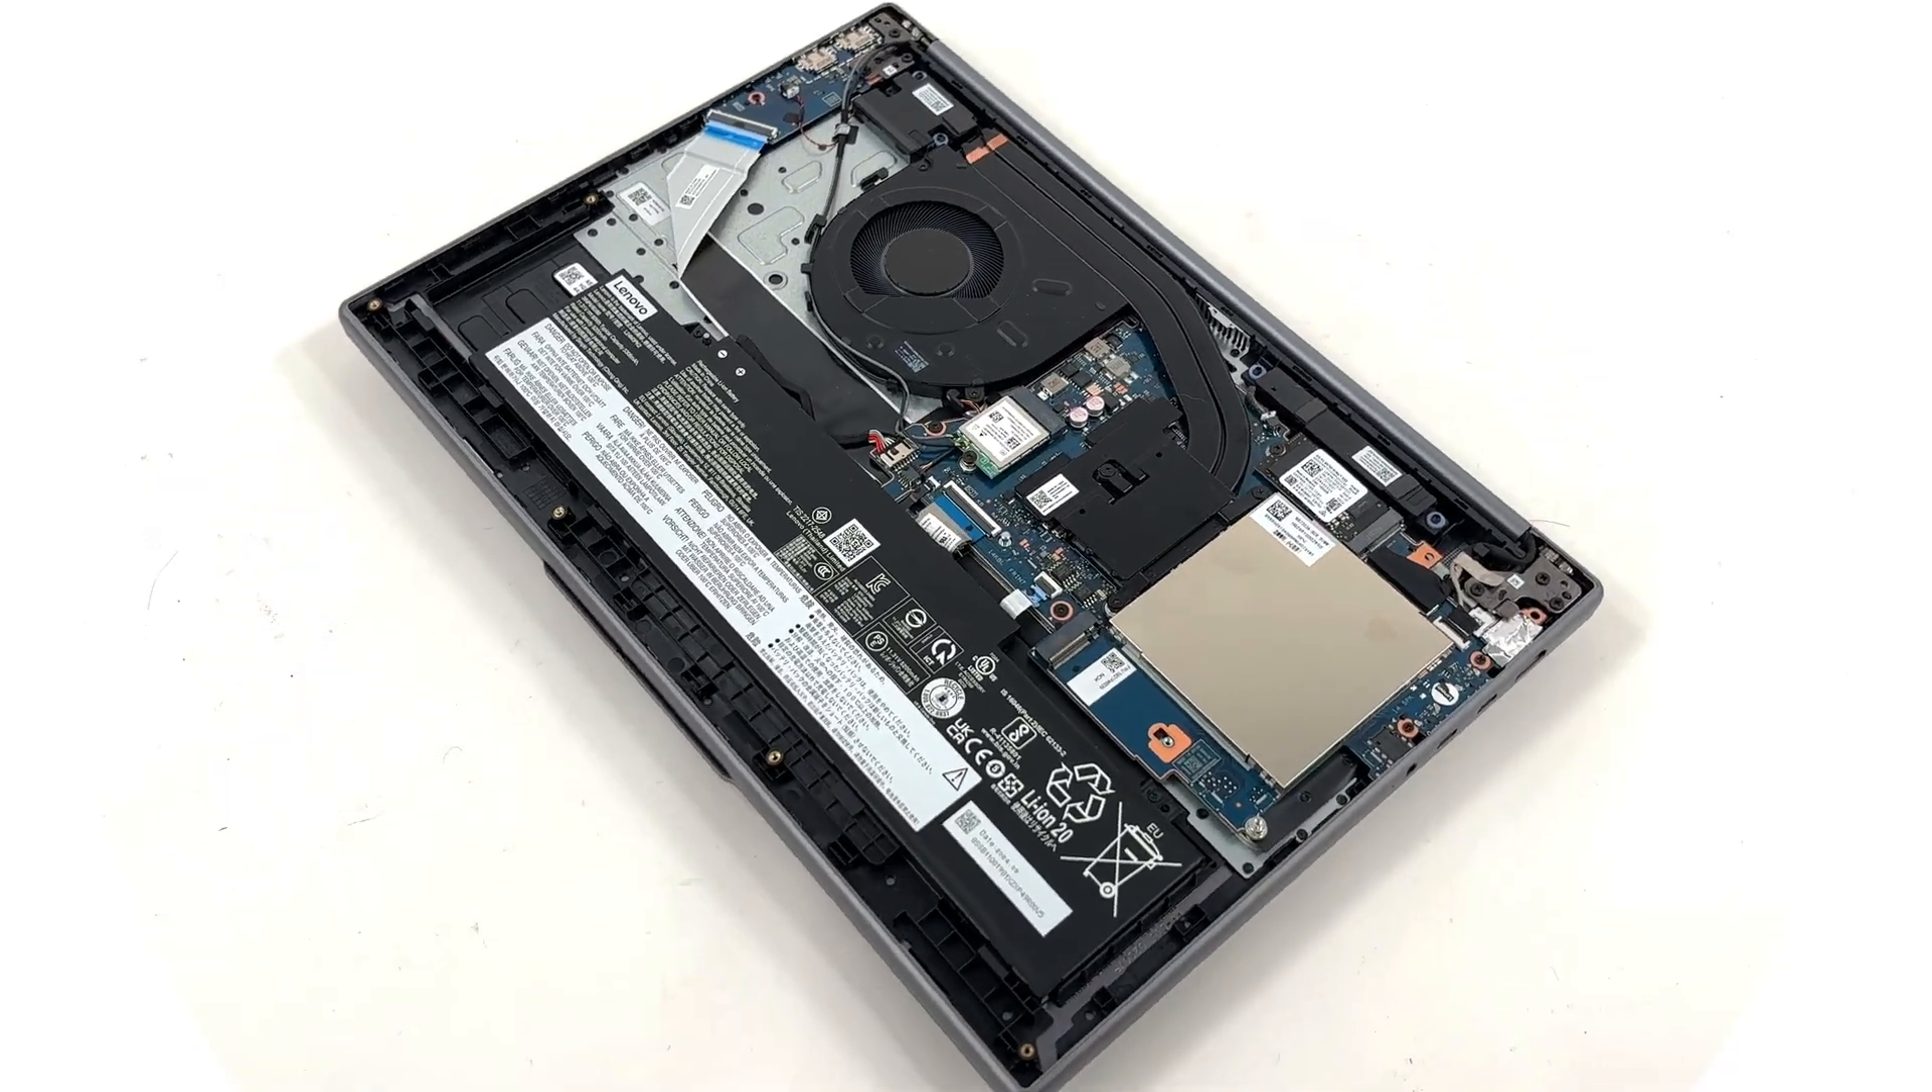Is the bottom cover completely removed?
Yes.